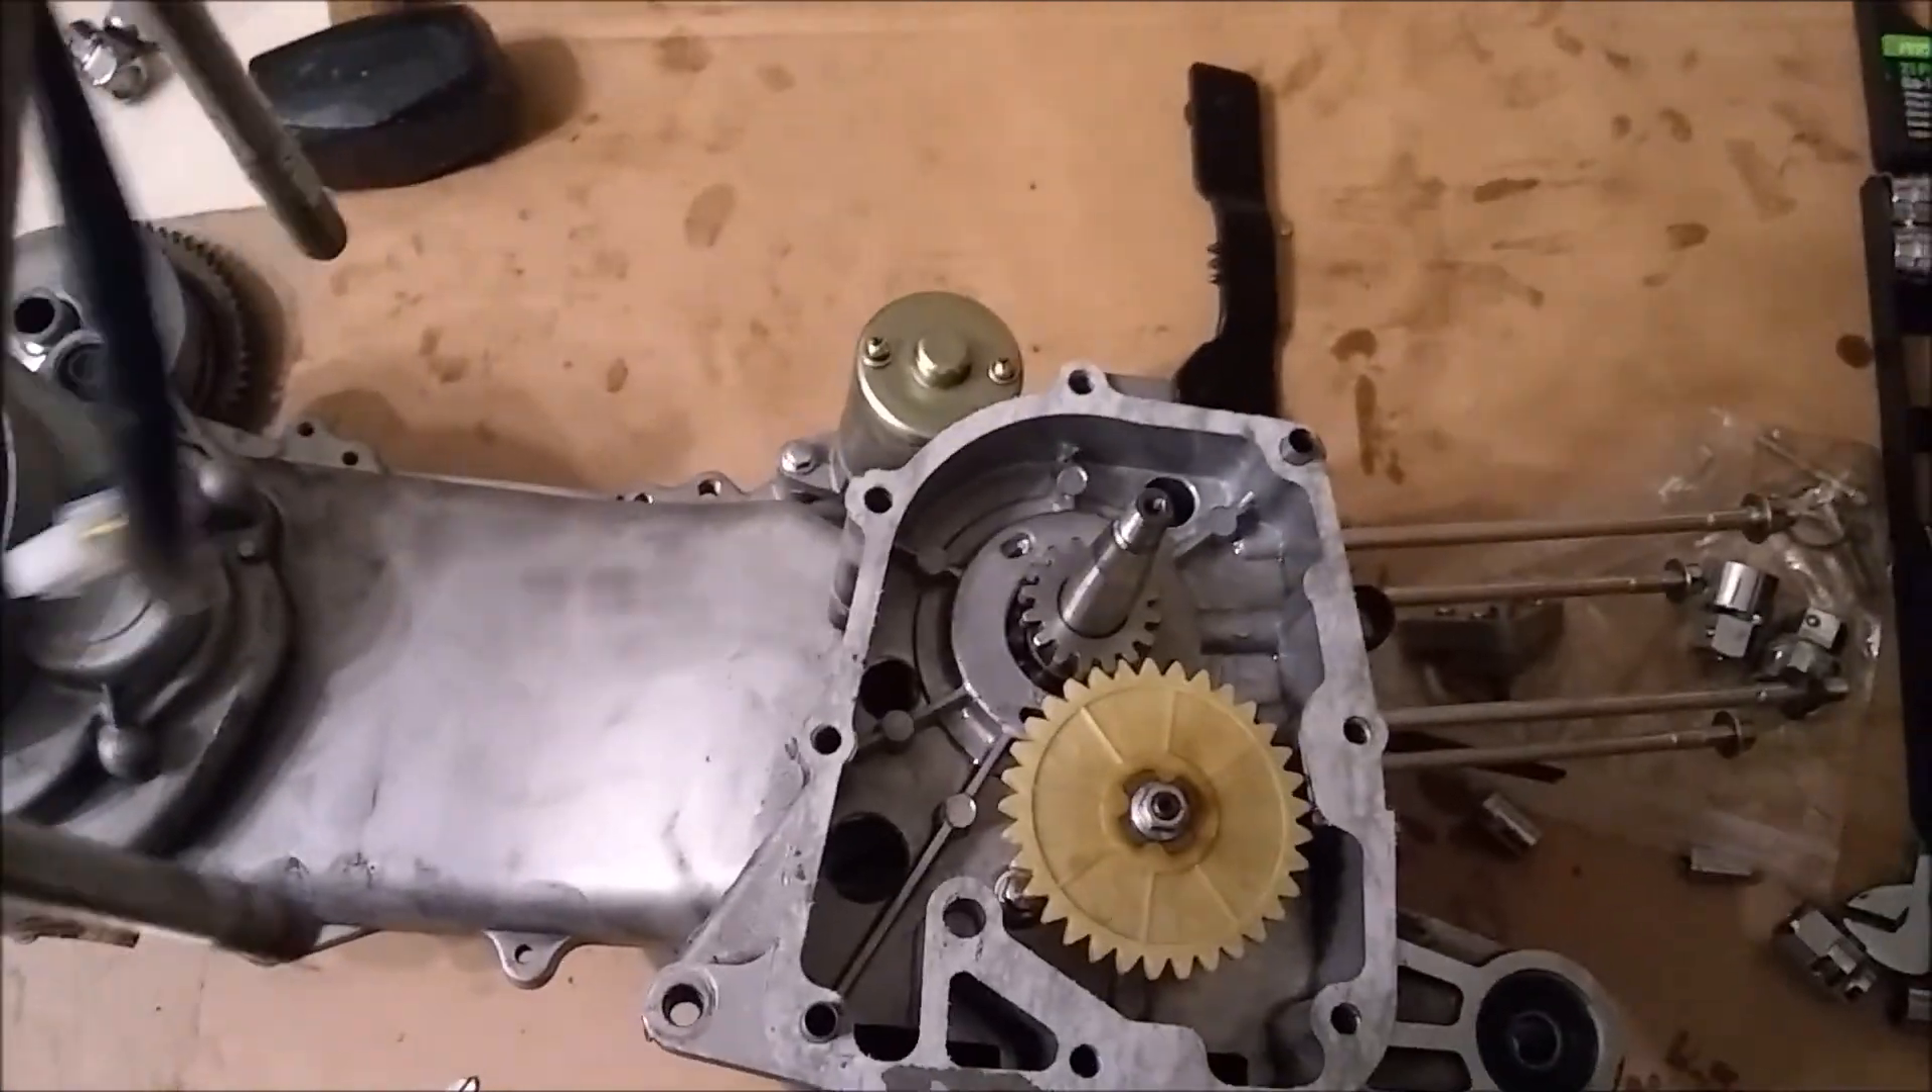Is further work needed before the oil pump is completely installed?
No.